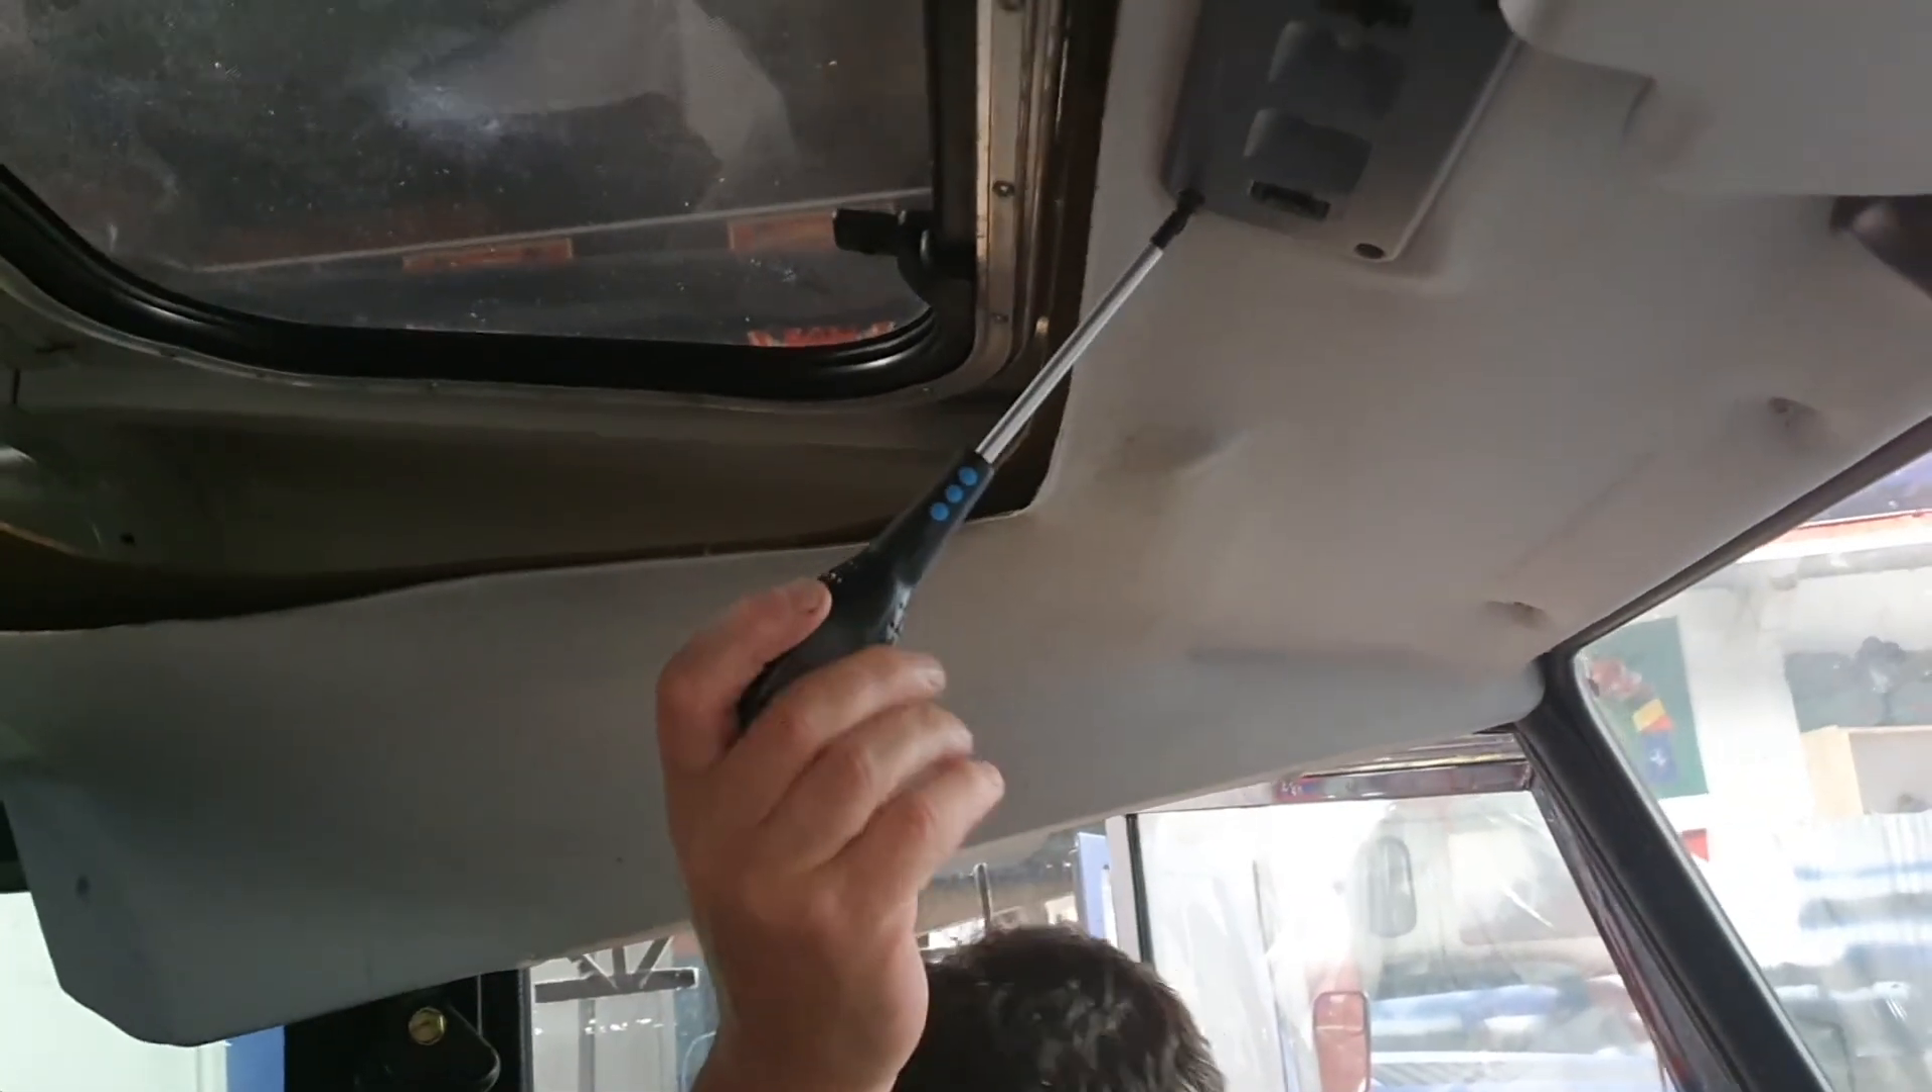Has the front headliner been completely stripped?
No.